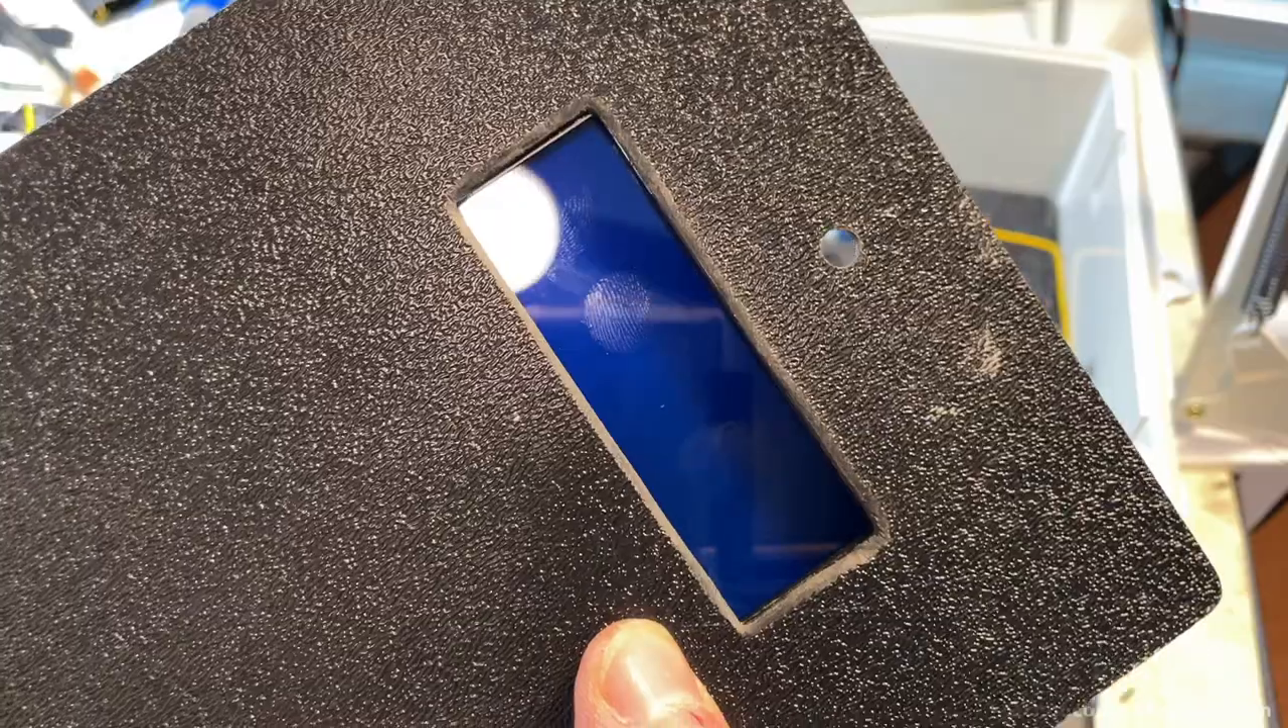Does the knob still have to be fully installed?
Yes.